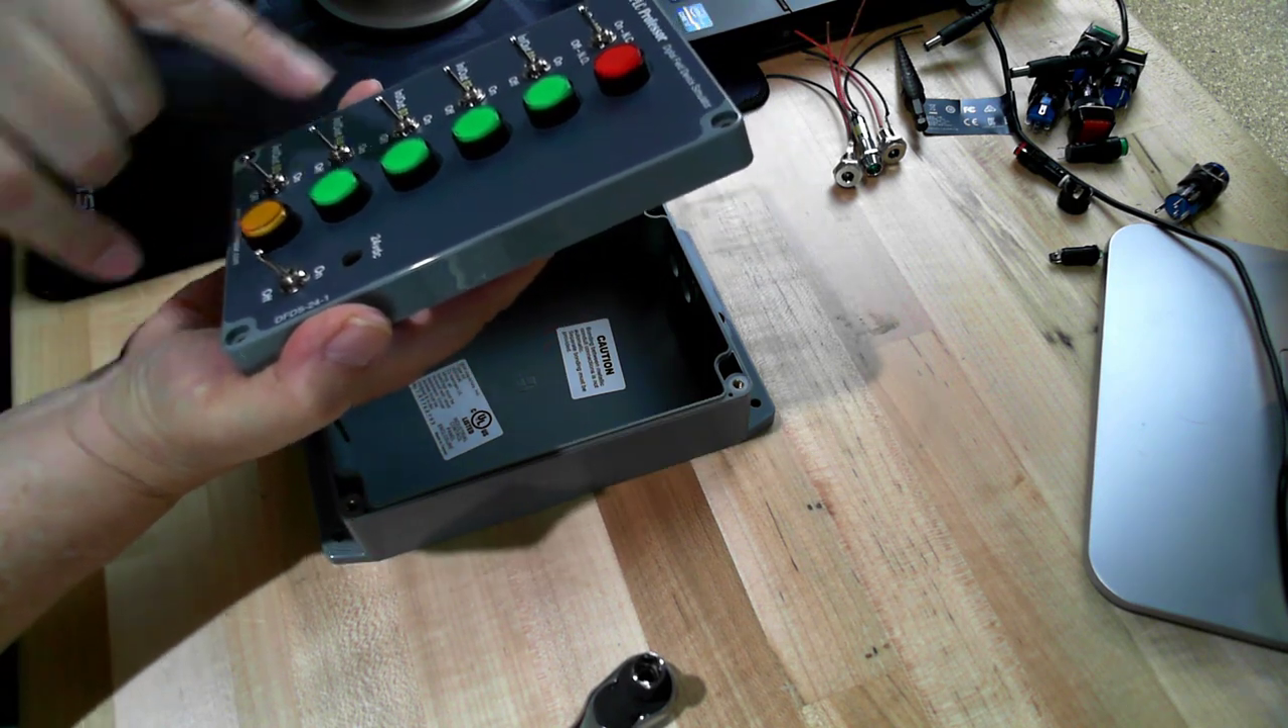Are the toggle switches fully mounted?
Yes.